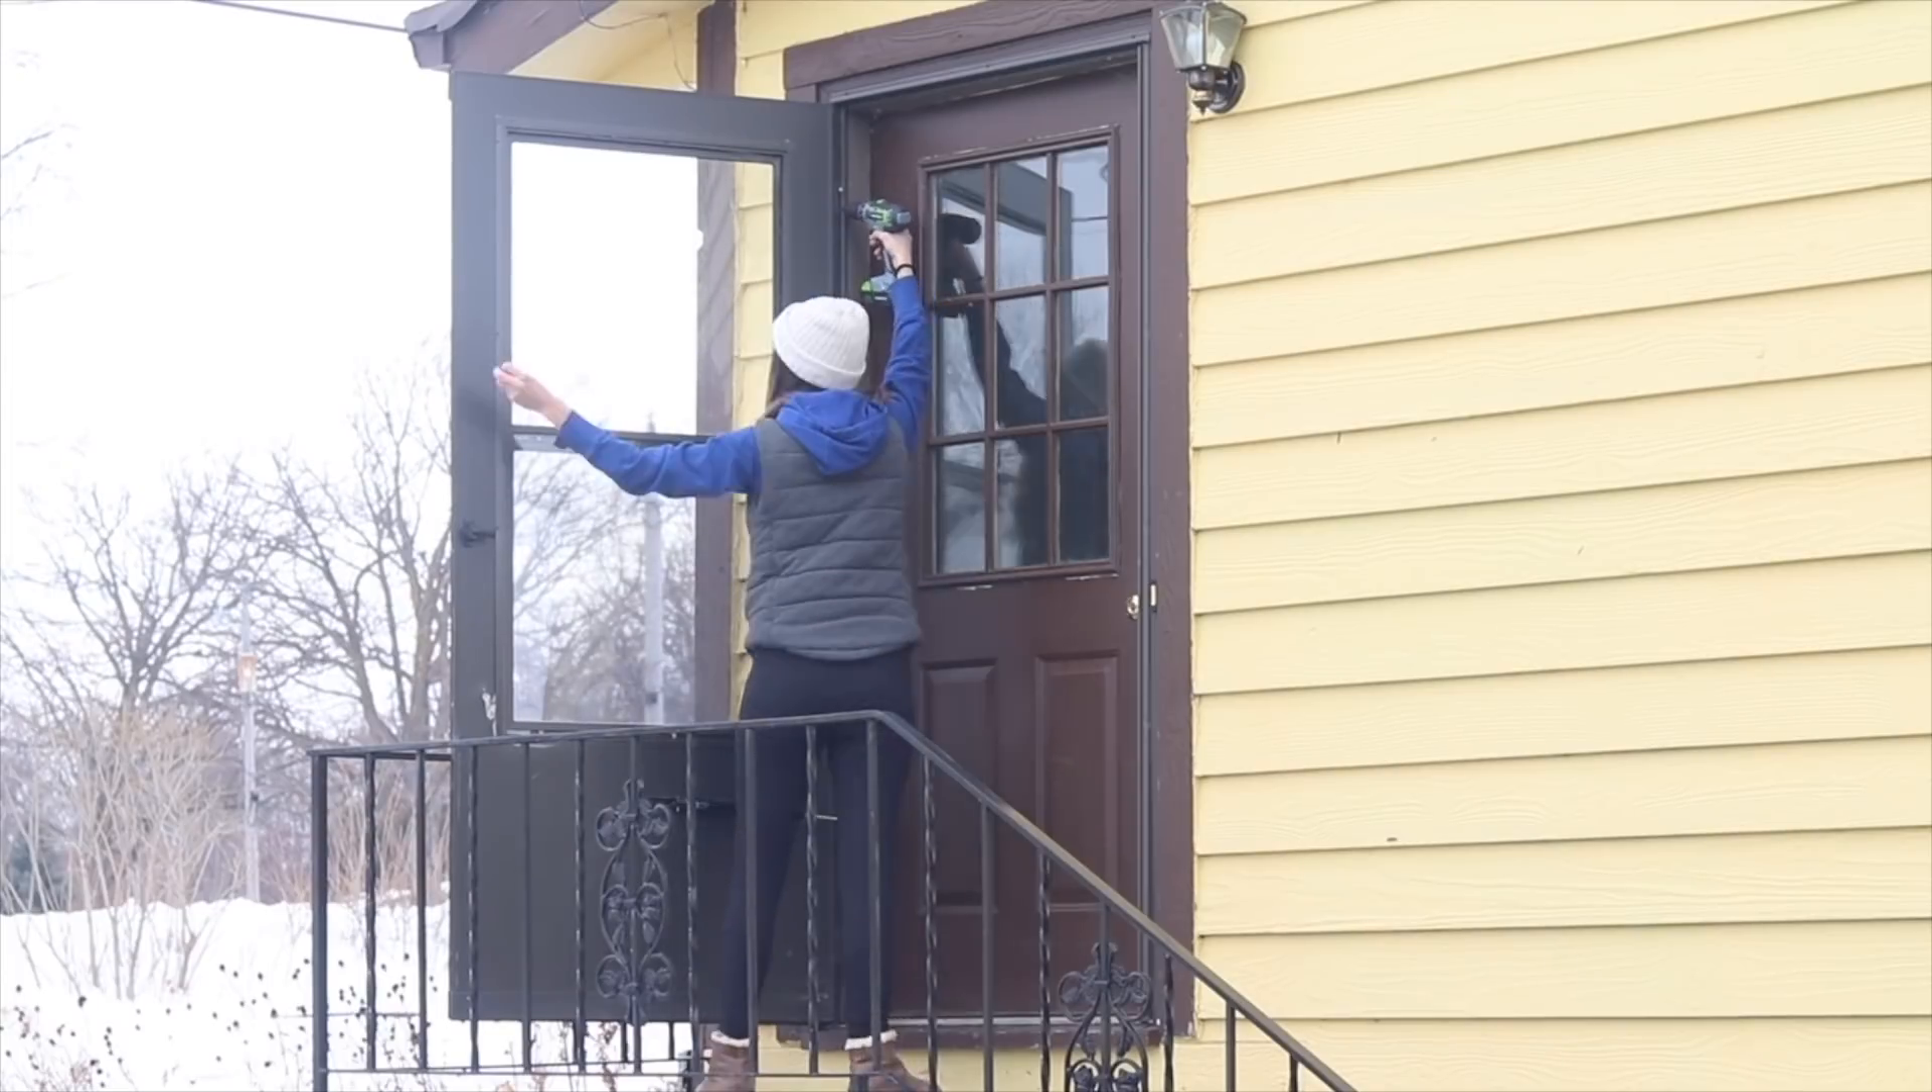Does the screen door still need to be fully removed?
Yes.